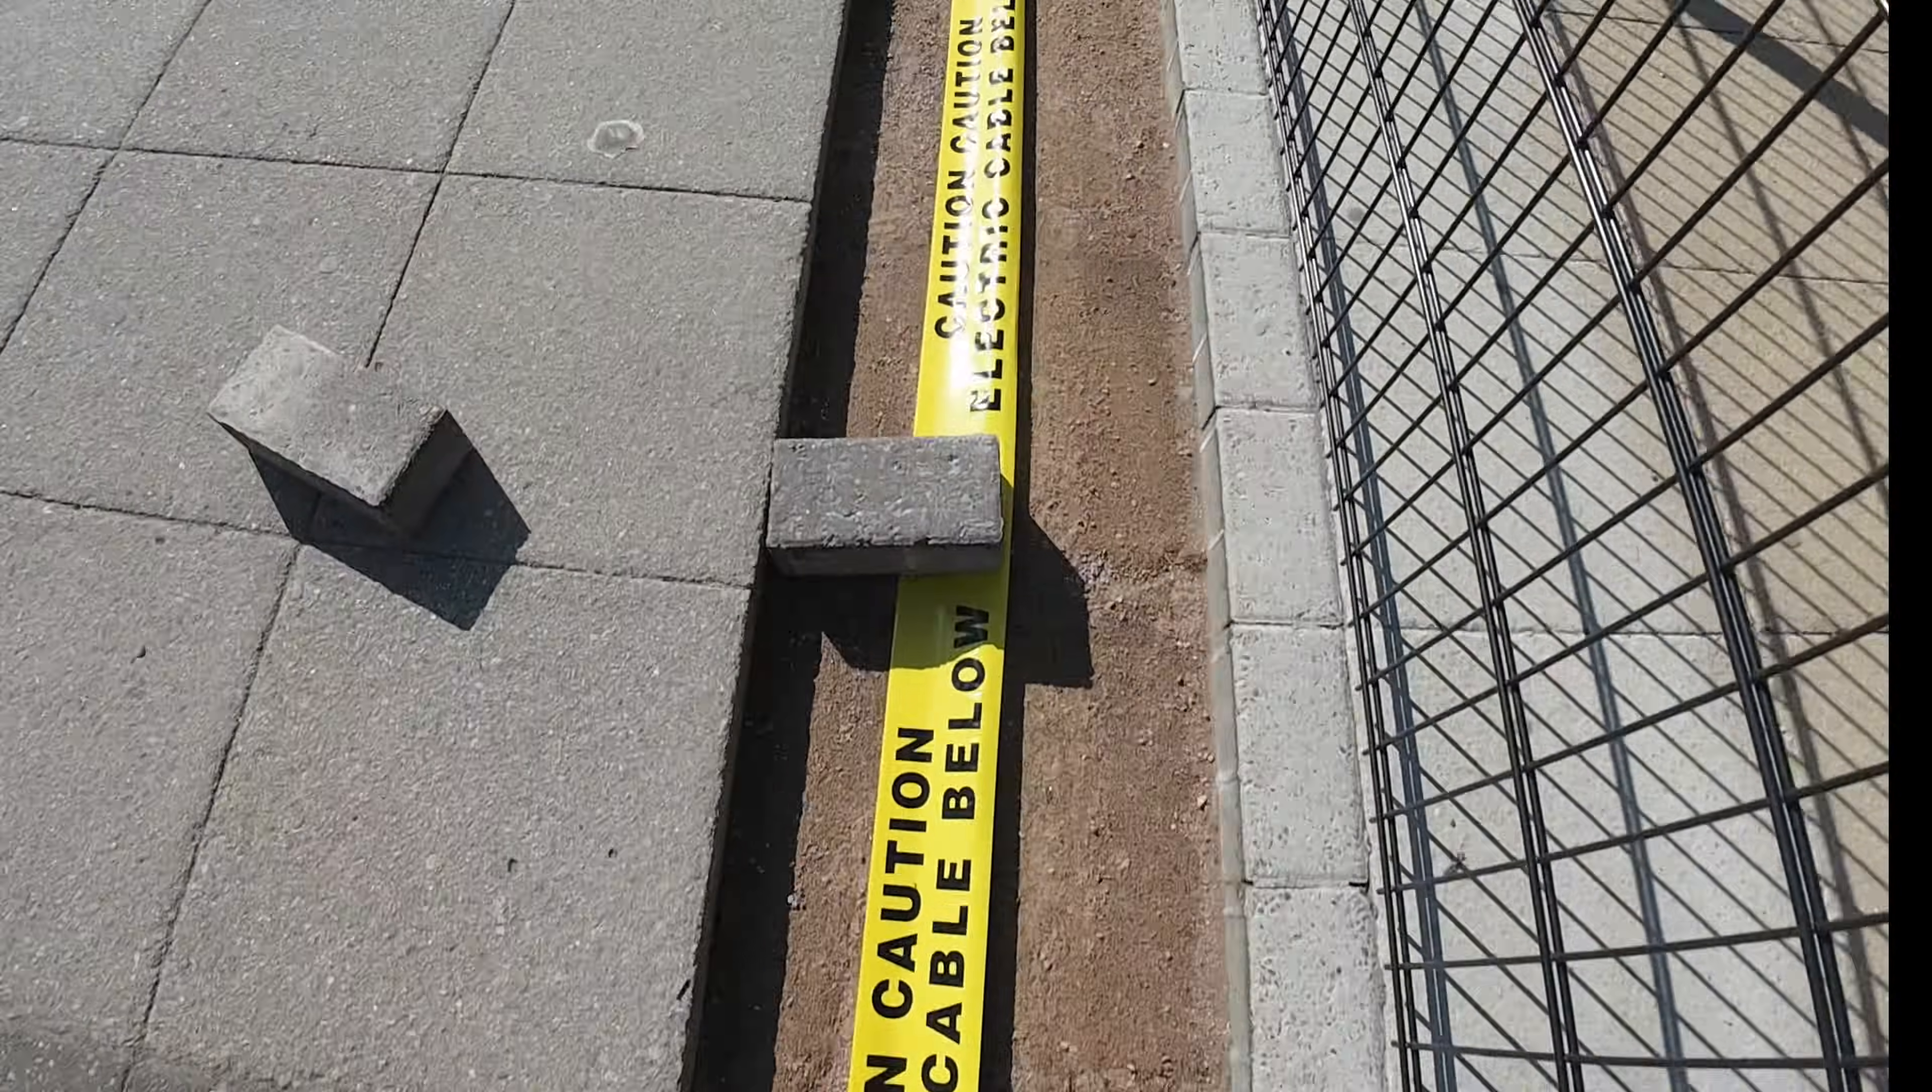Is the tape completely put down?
Yes.